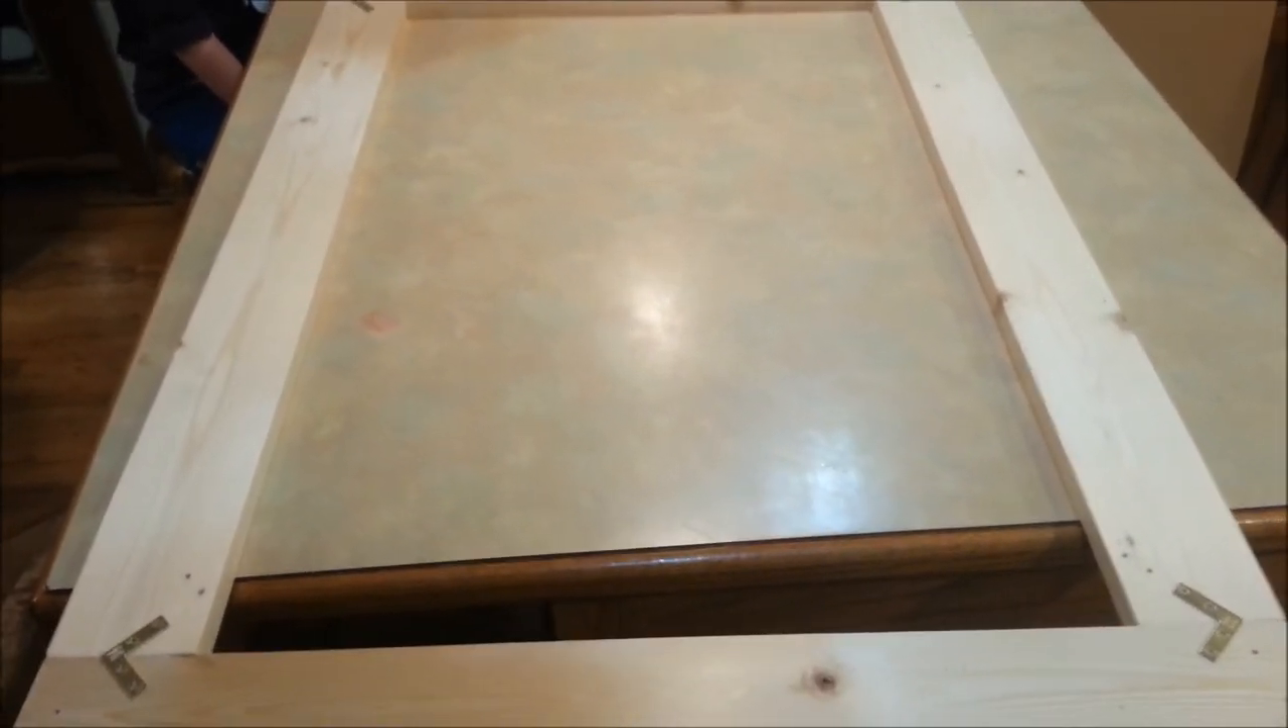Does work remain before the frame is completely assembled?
No.